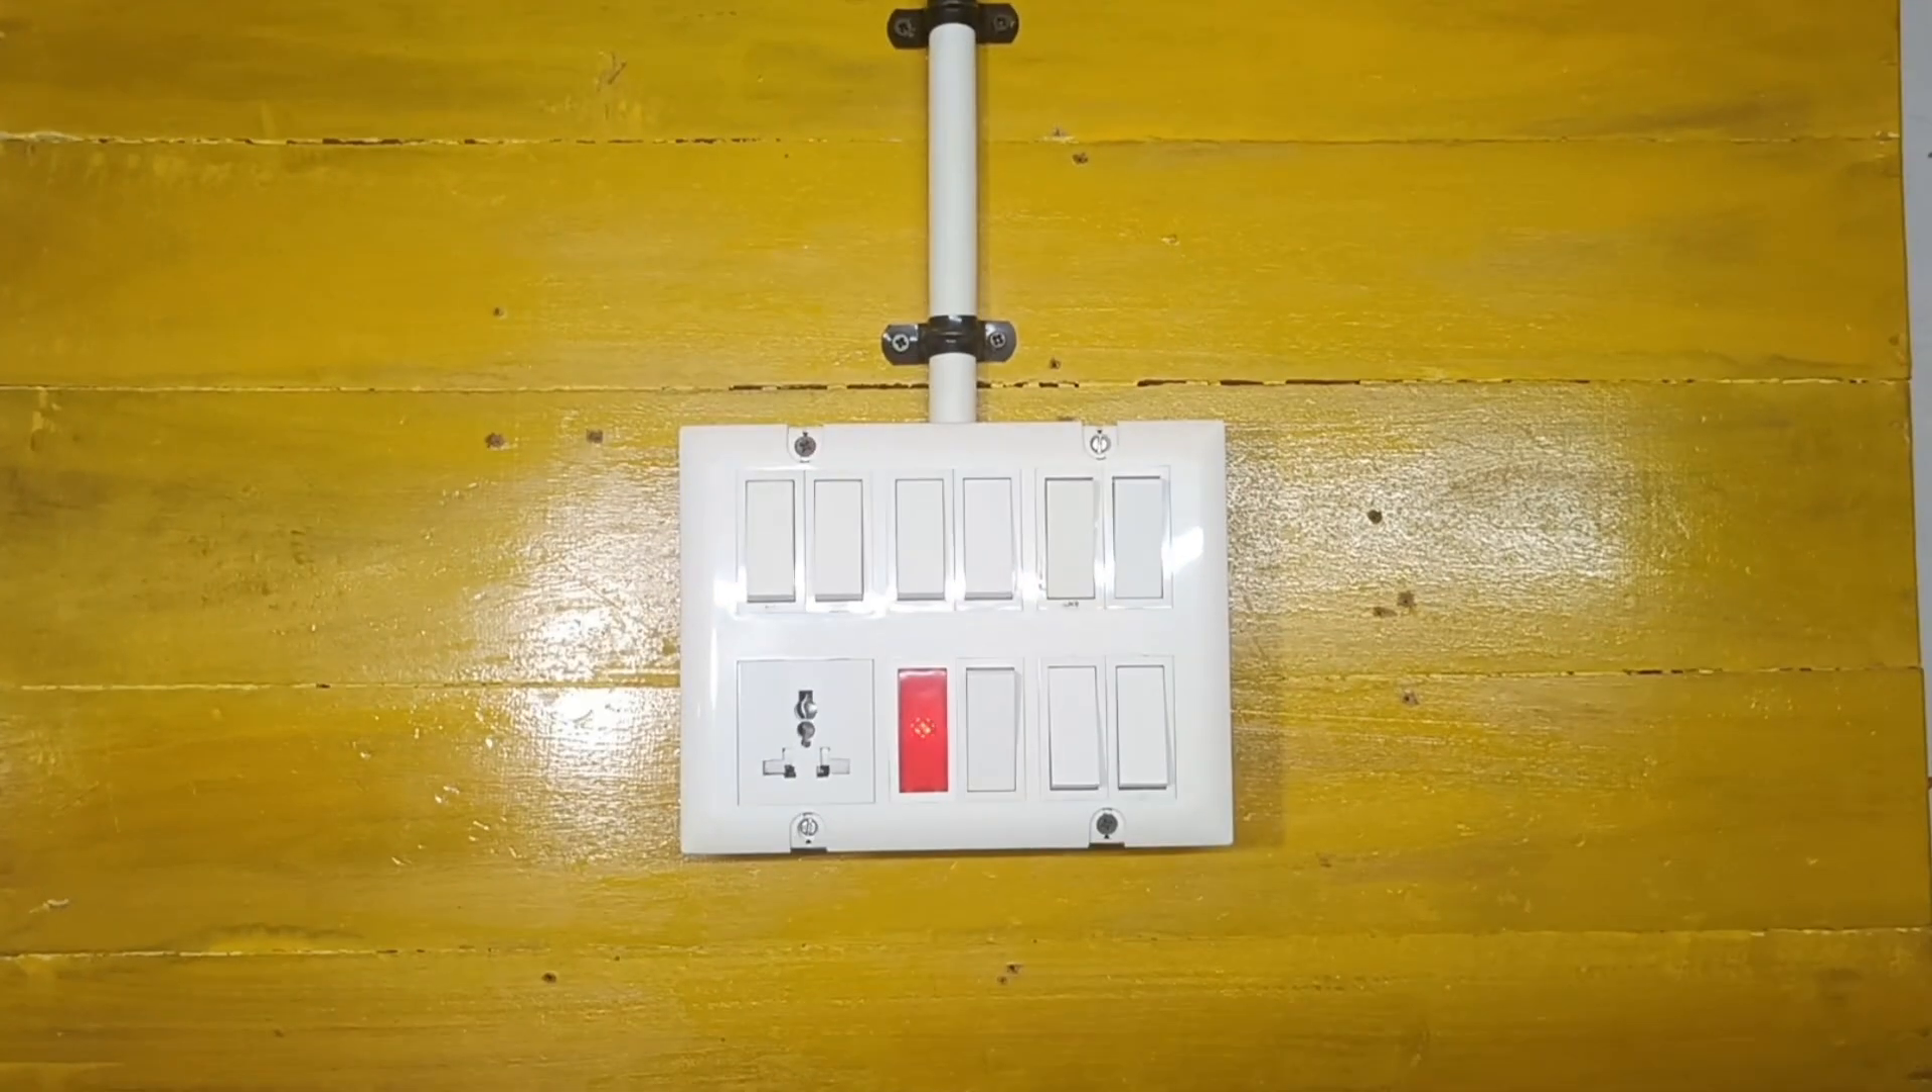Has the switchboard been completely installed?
Yes.